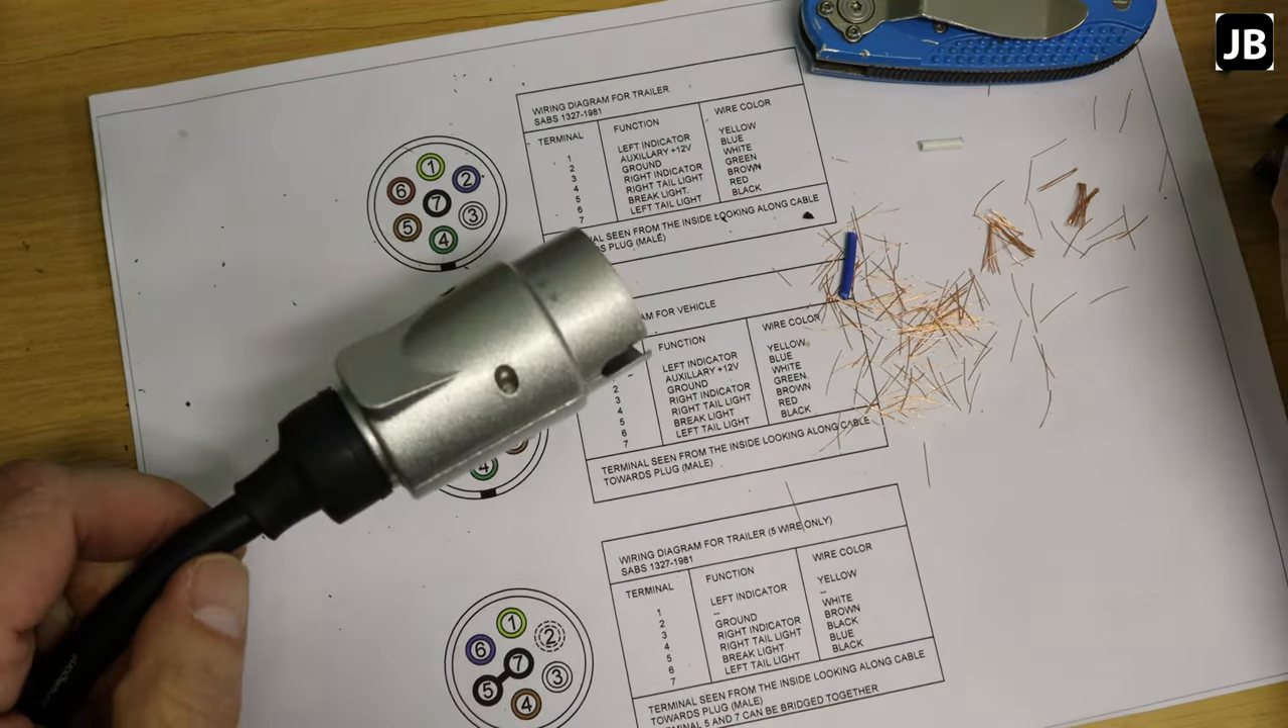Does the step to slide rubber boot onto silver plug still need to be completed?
No.